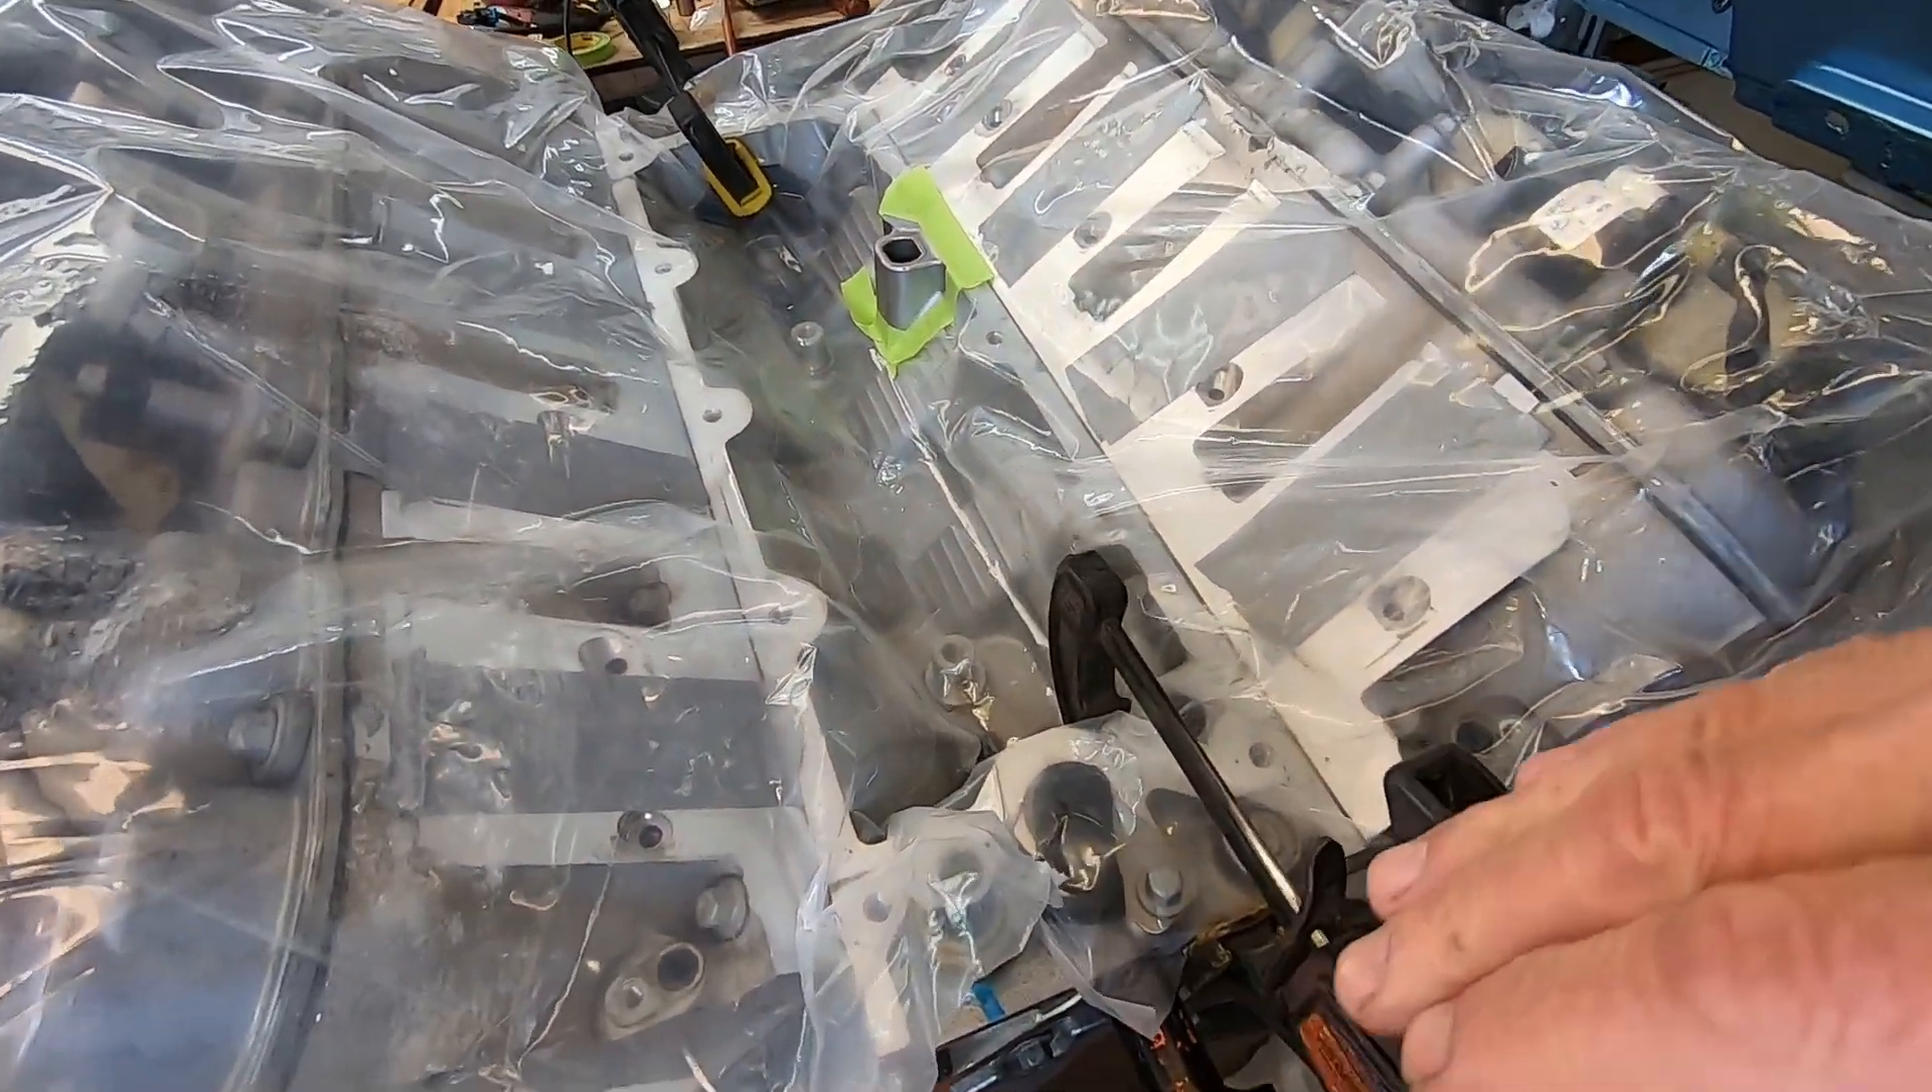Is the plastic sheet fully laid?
Yes.